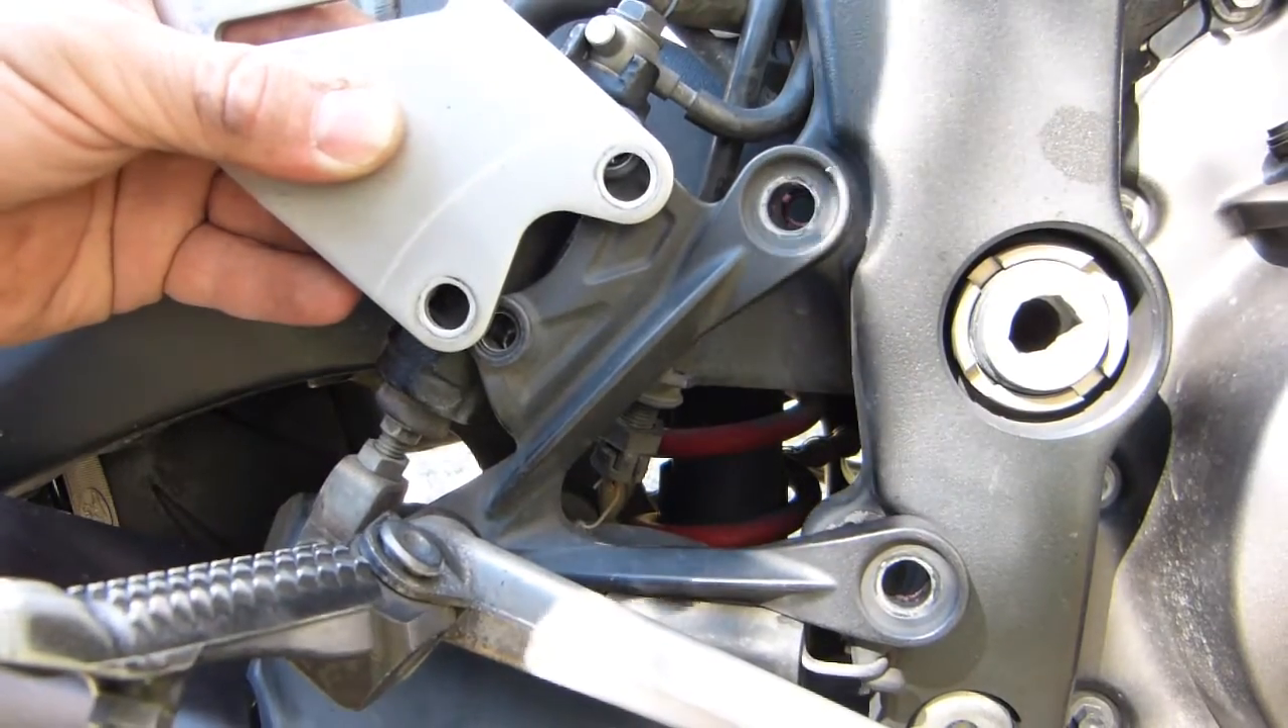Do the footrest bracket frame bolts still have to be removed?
No.